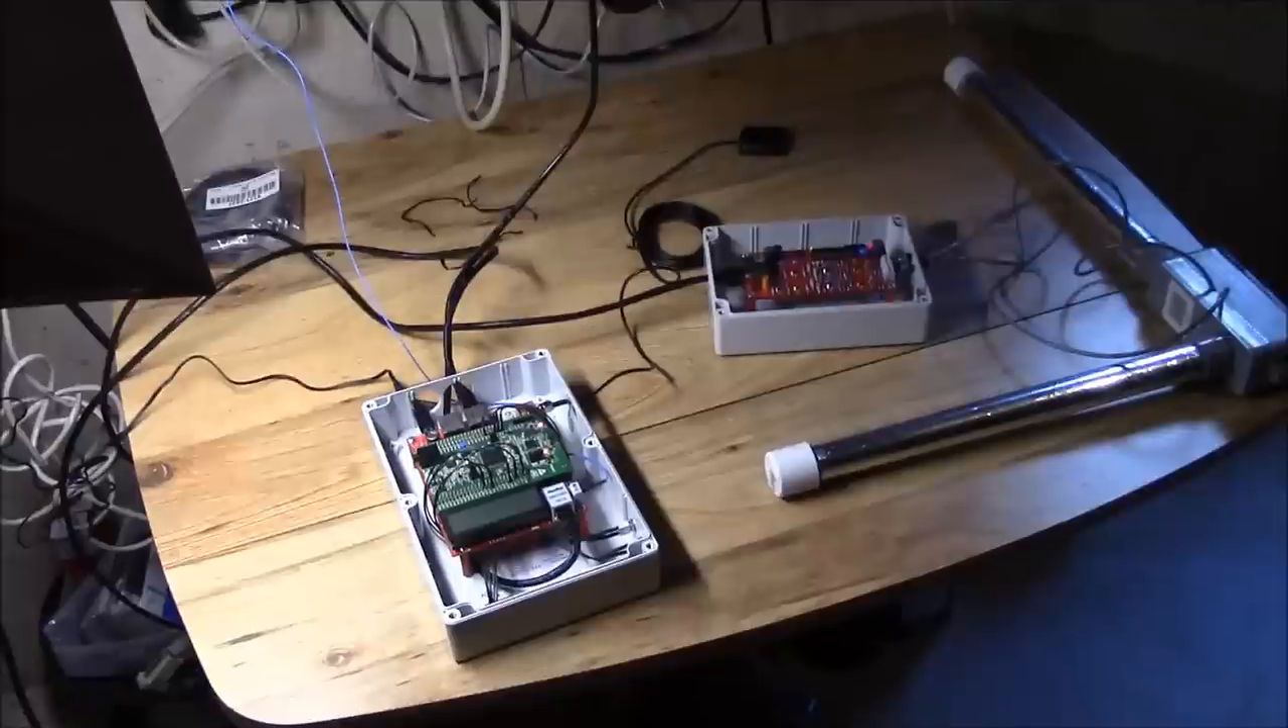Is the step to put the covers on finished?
No.